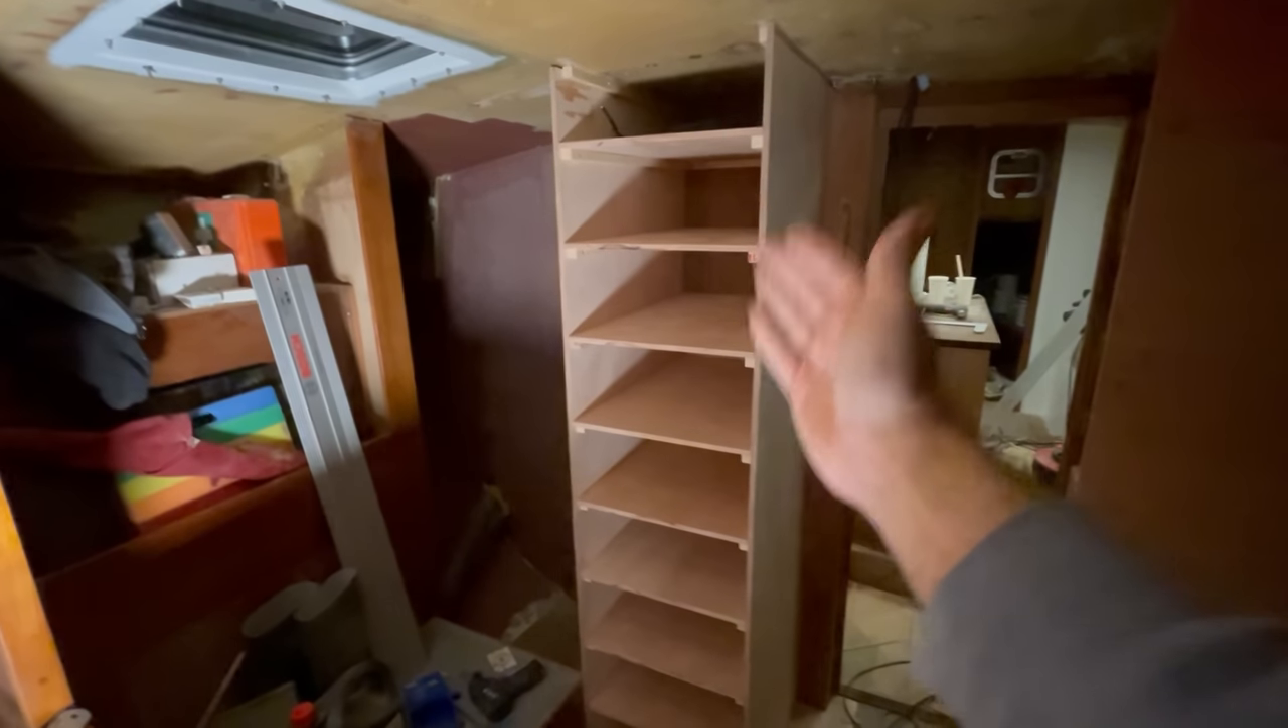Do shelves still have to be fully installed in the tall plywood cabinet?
No.